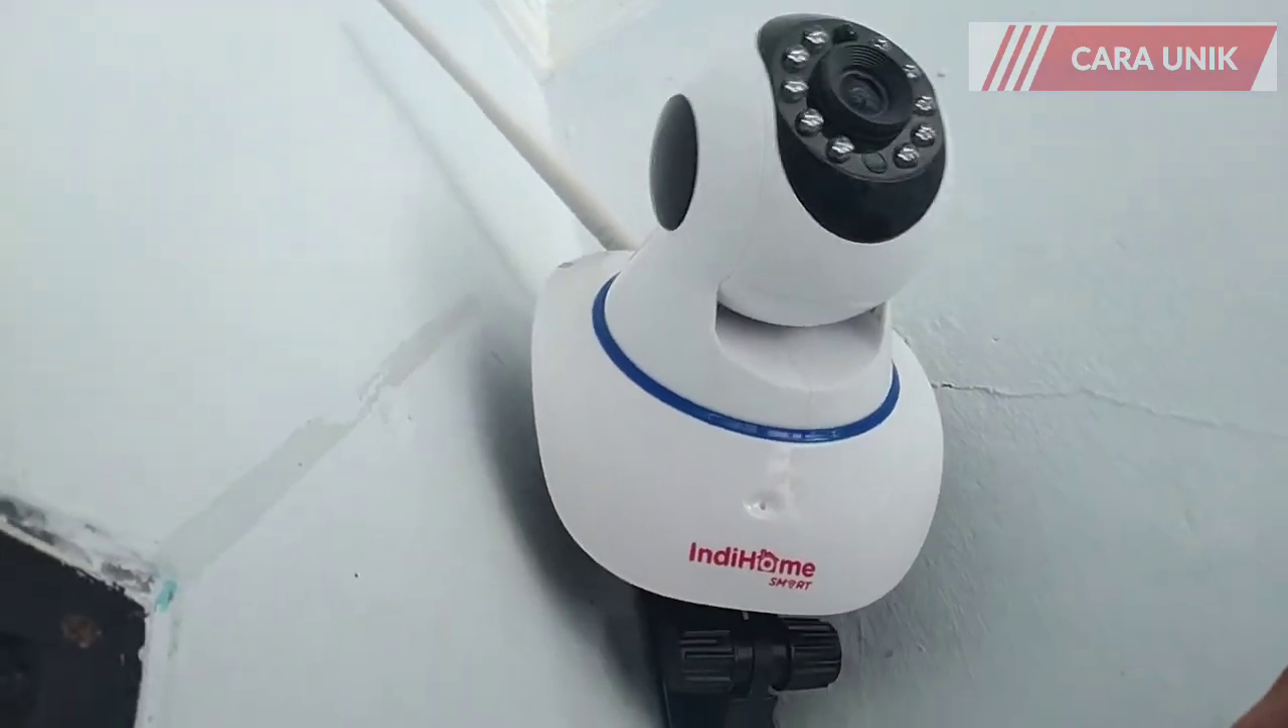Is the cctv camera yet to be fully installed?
No.